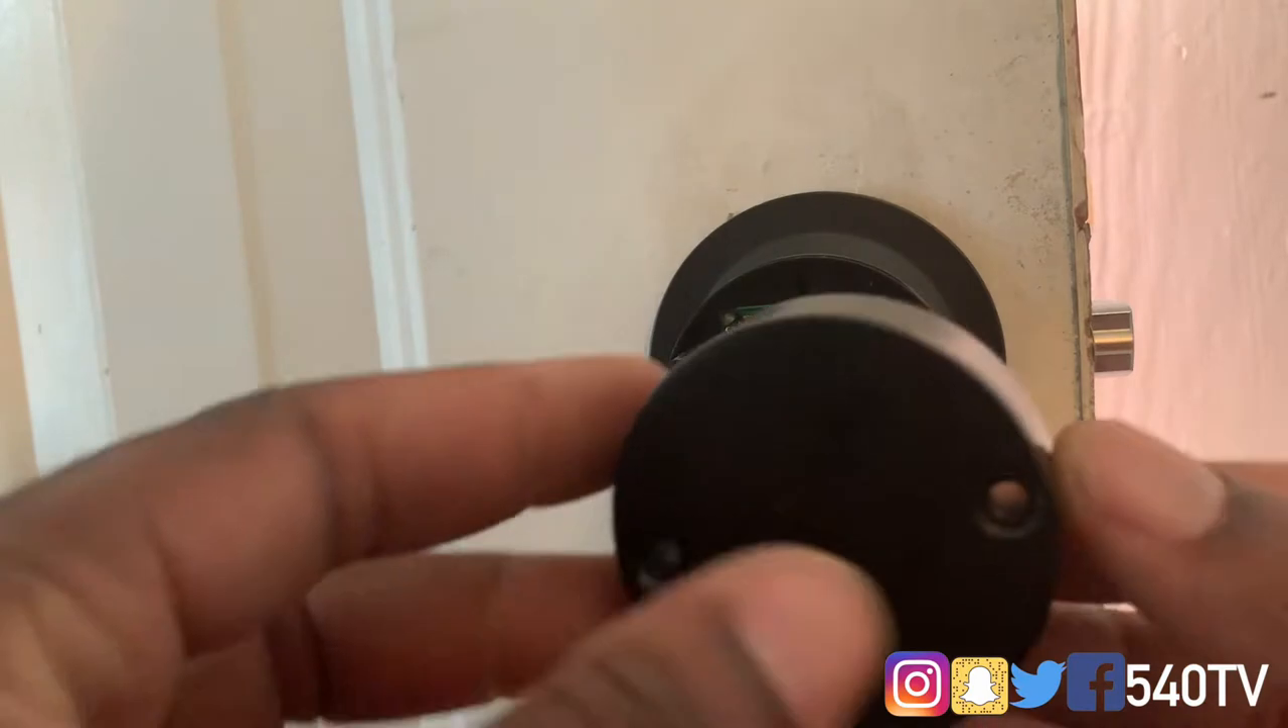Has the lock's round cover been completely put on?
No.